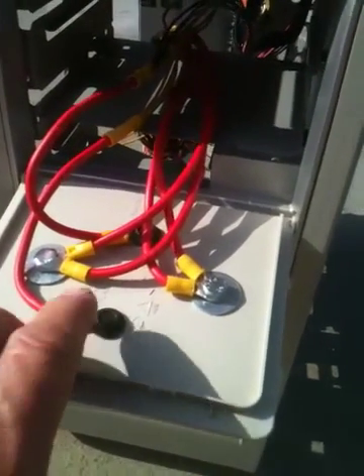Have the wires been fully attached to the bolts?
Yes.